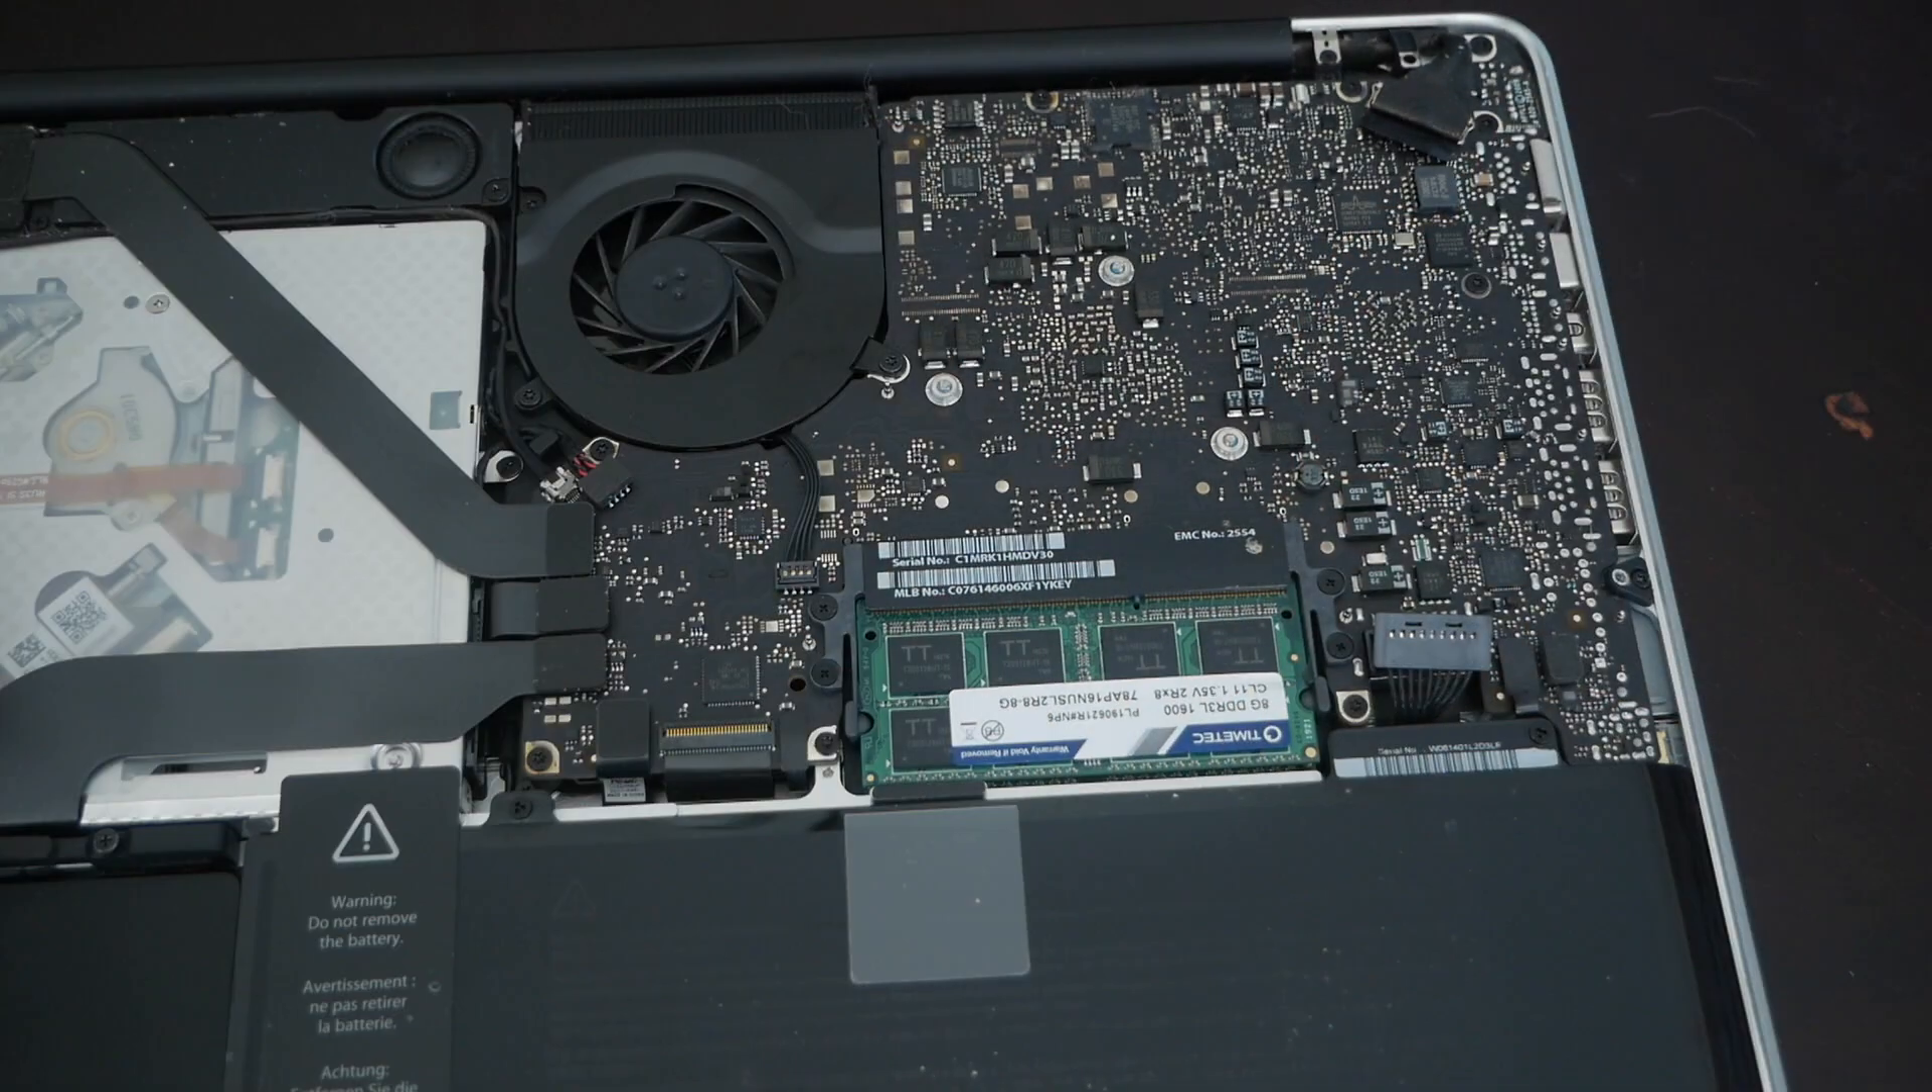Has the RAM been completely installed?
Yes.